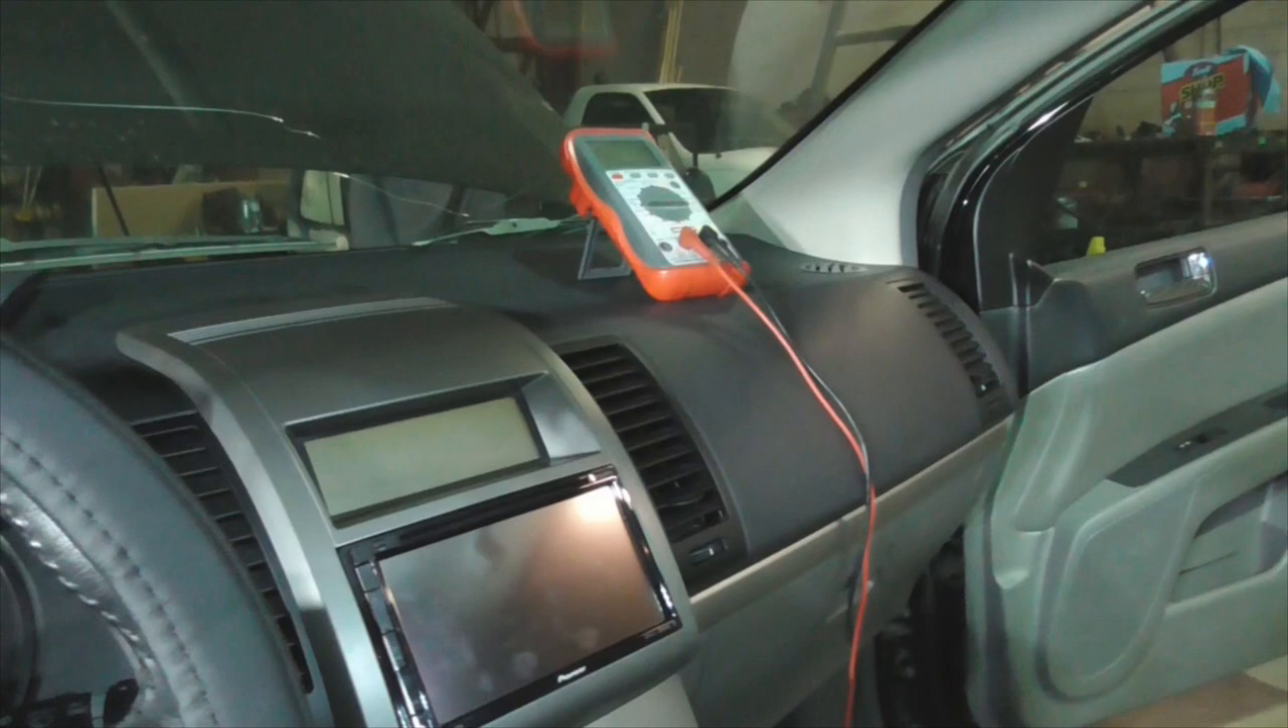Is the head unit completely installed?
Yes.